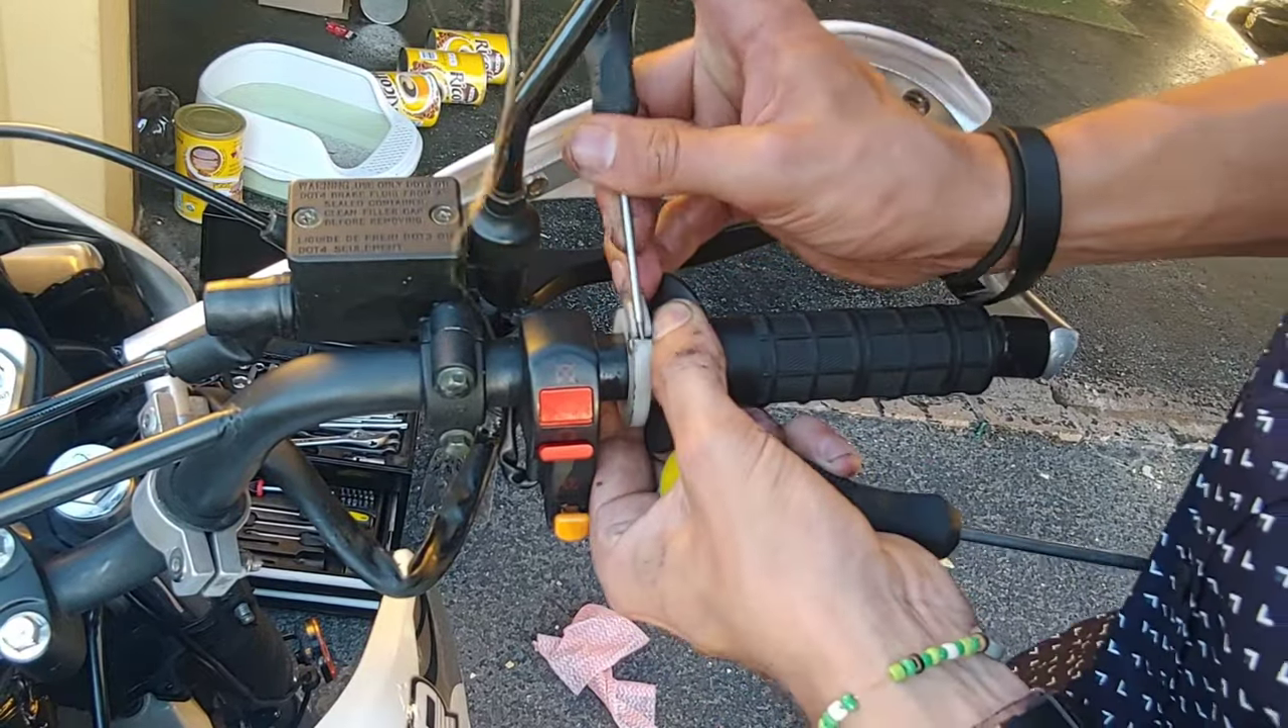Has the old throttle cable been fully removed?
No.